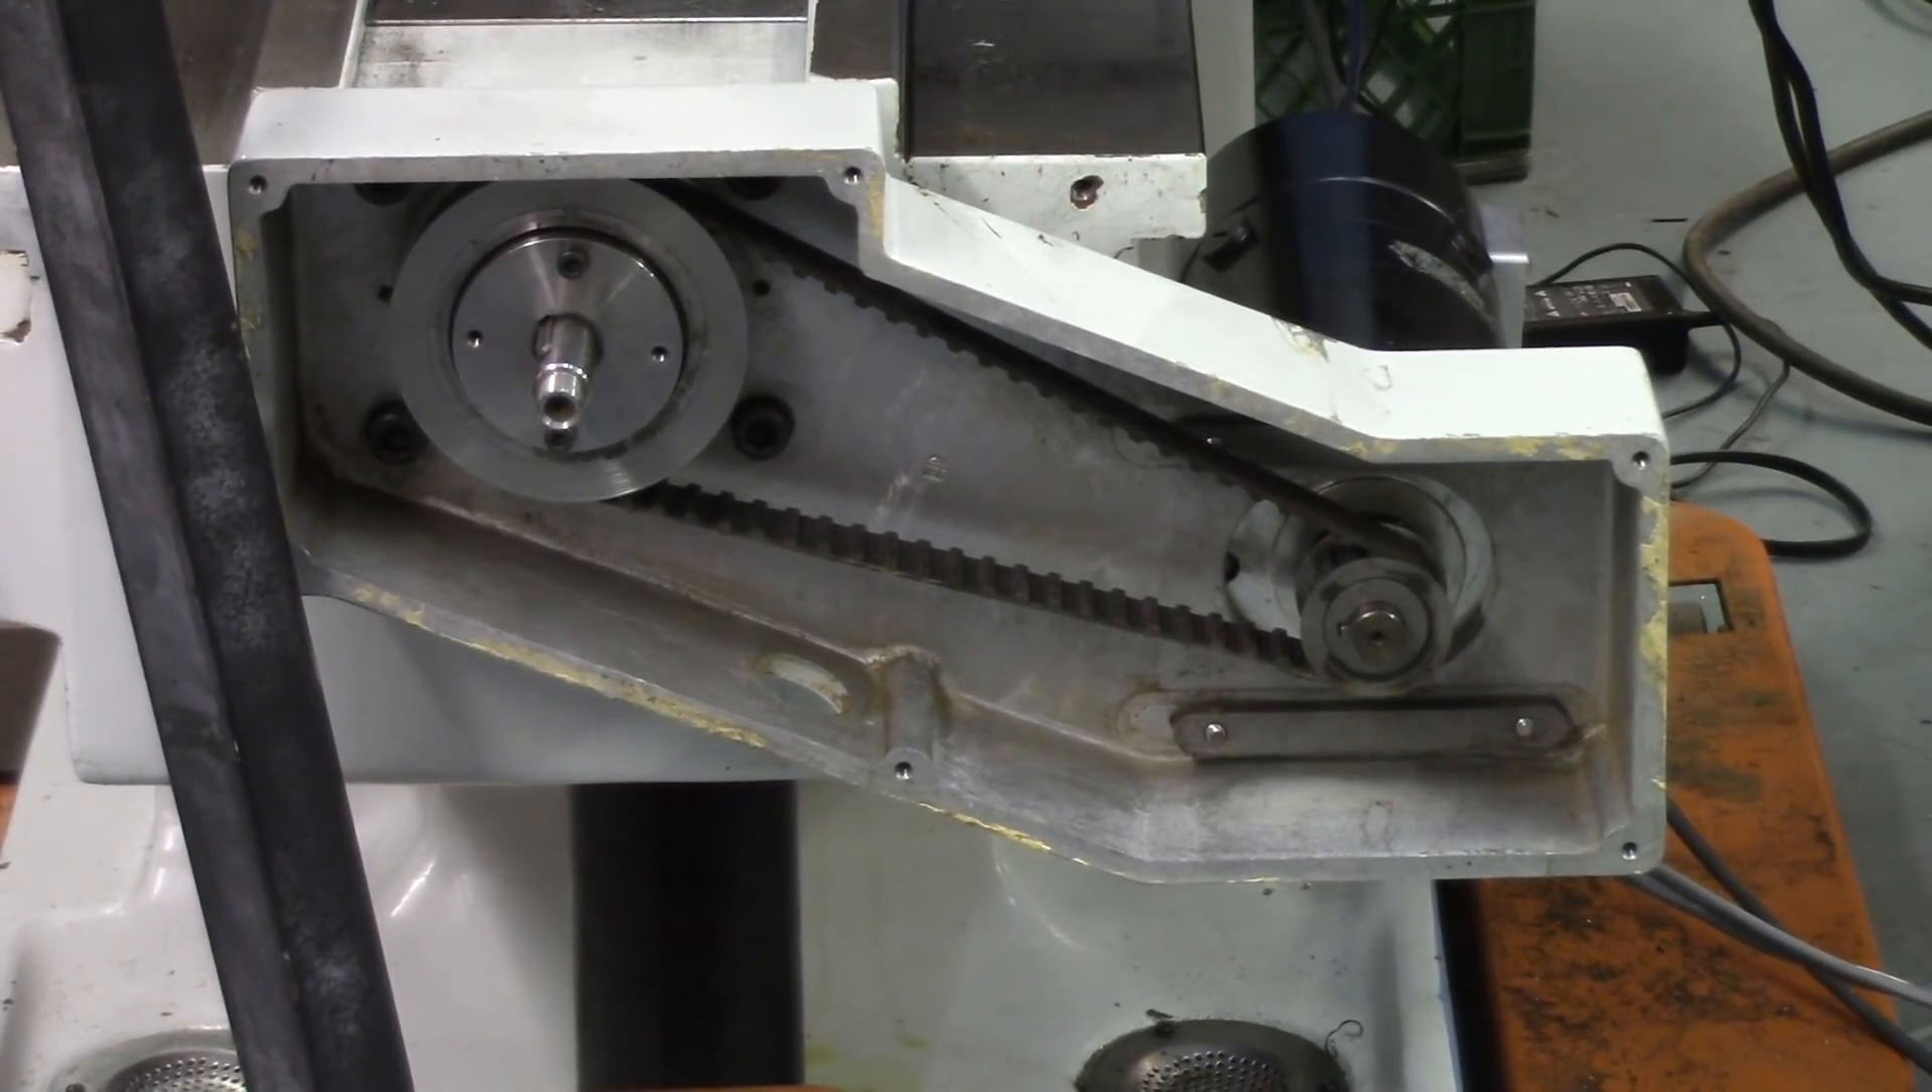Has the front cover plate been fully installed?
No.